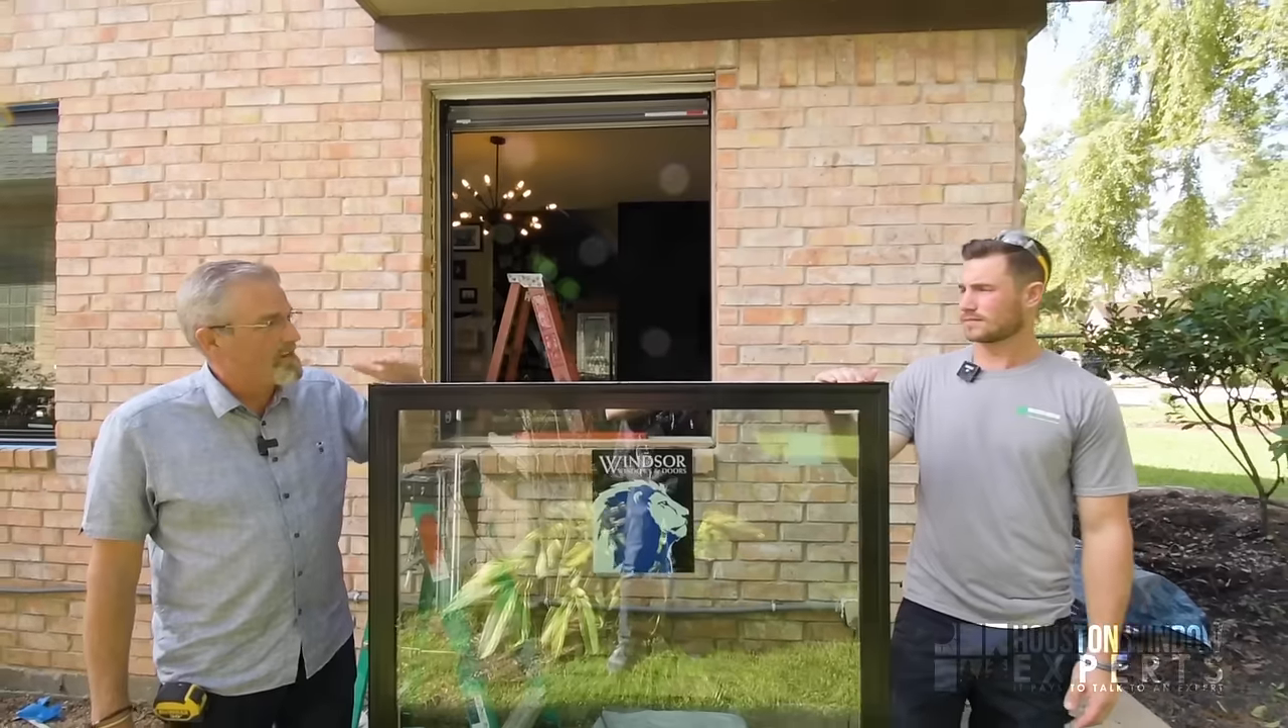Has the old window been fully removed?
Yes.